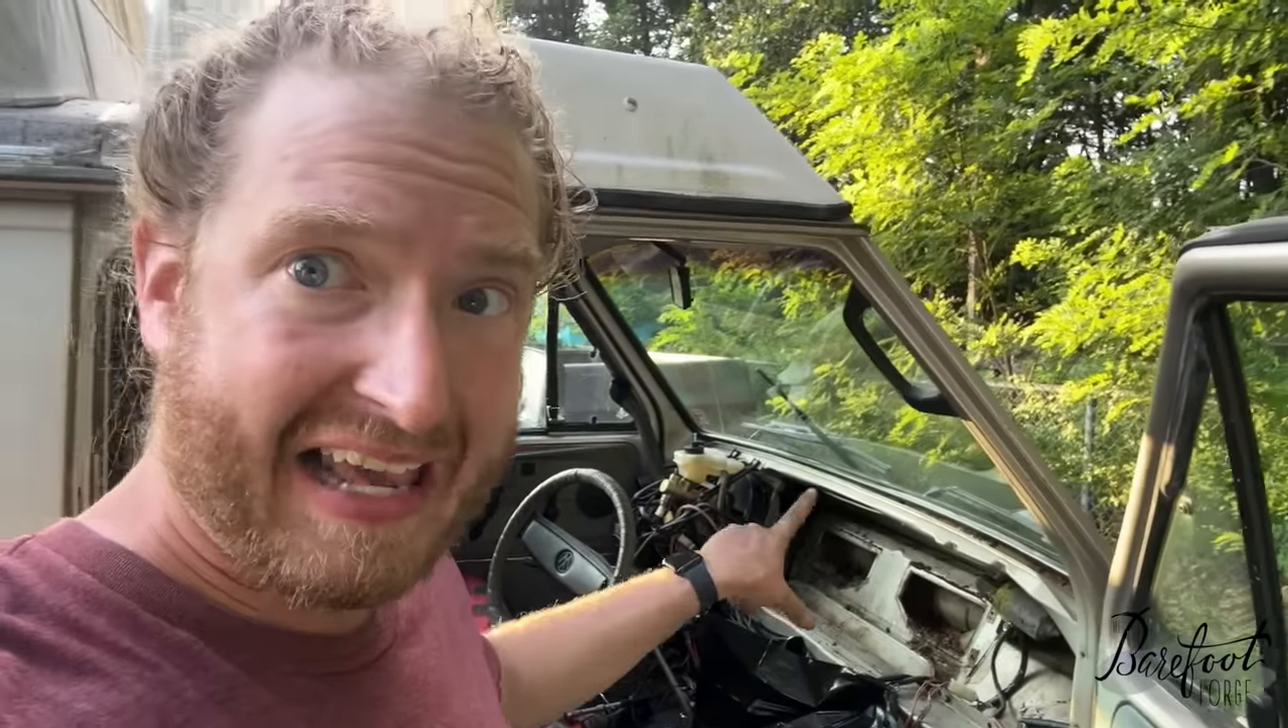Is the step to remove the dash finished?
Yes.